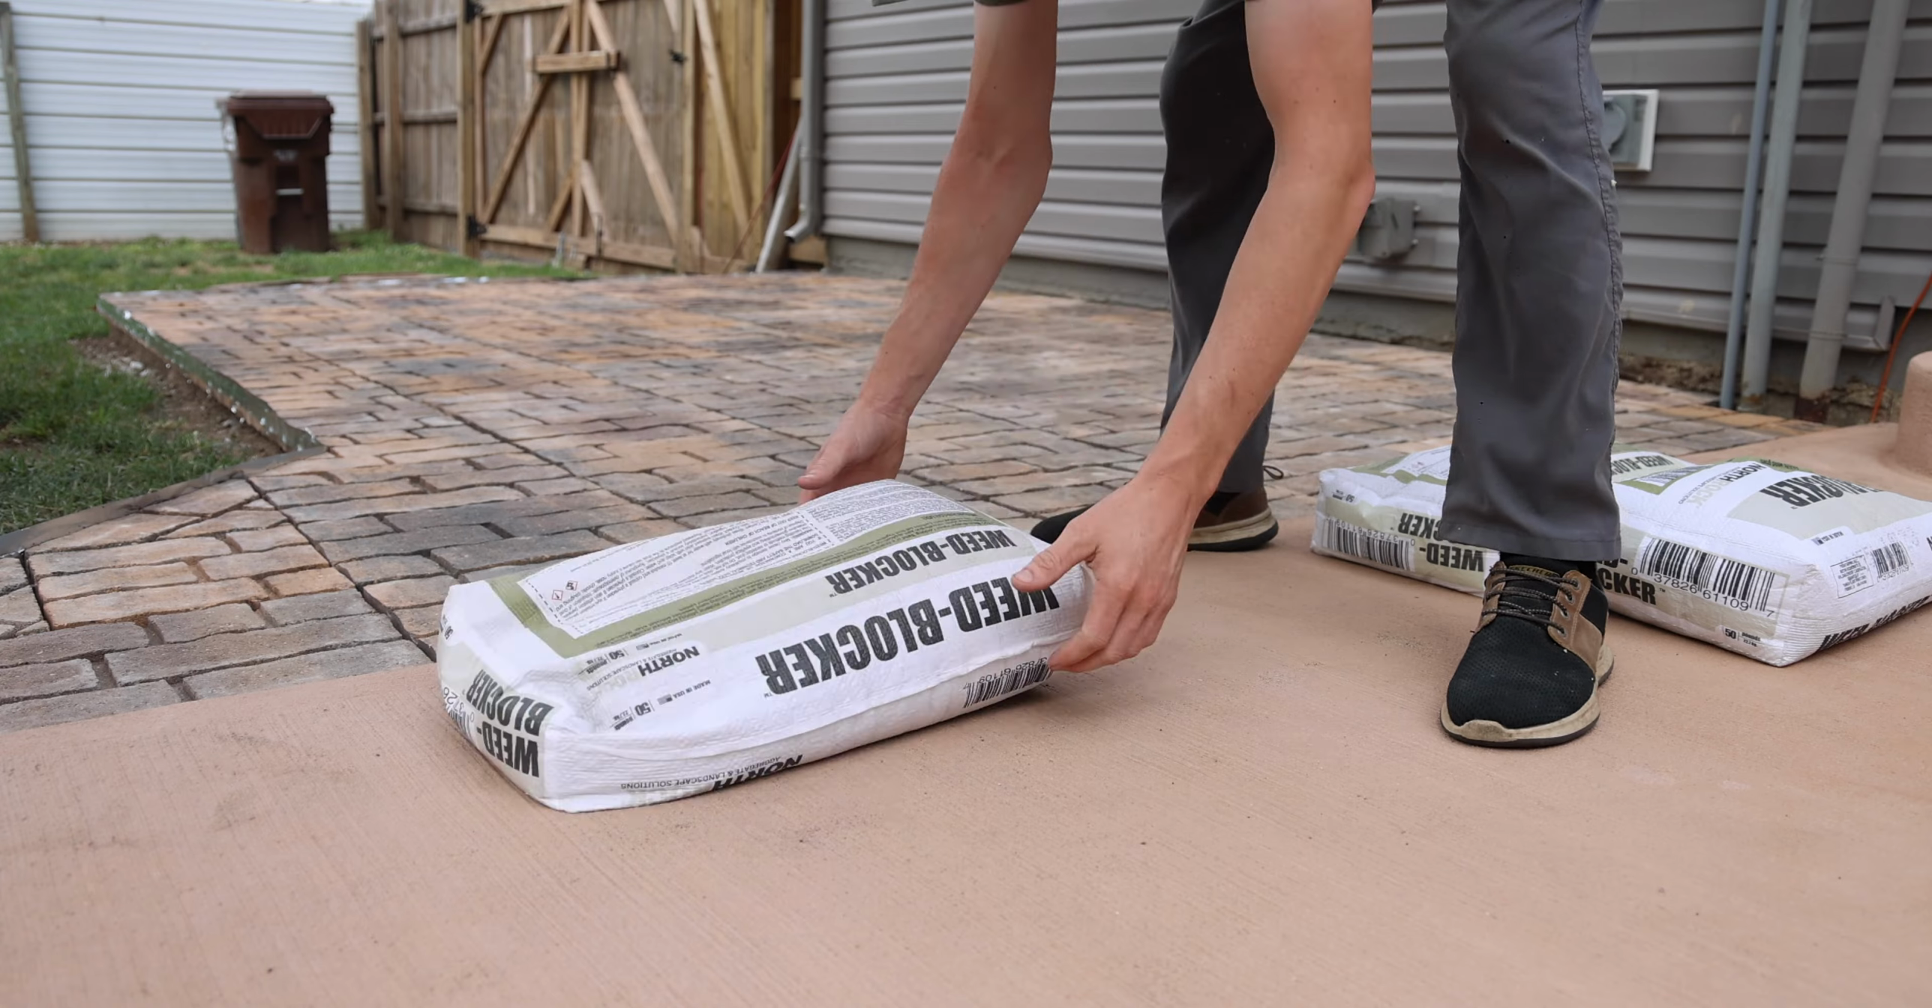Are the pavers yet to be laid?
No.